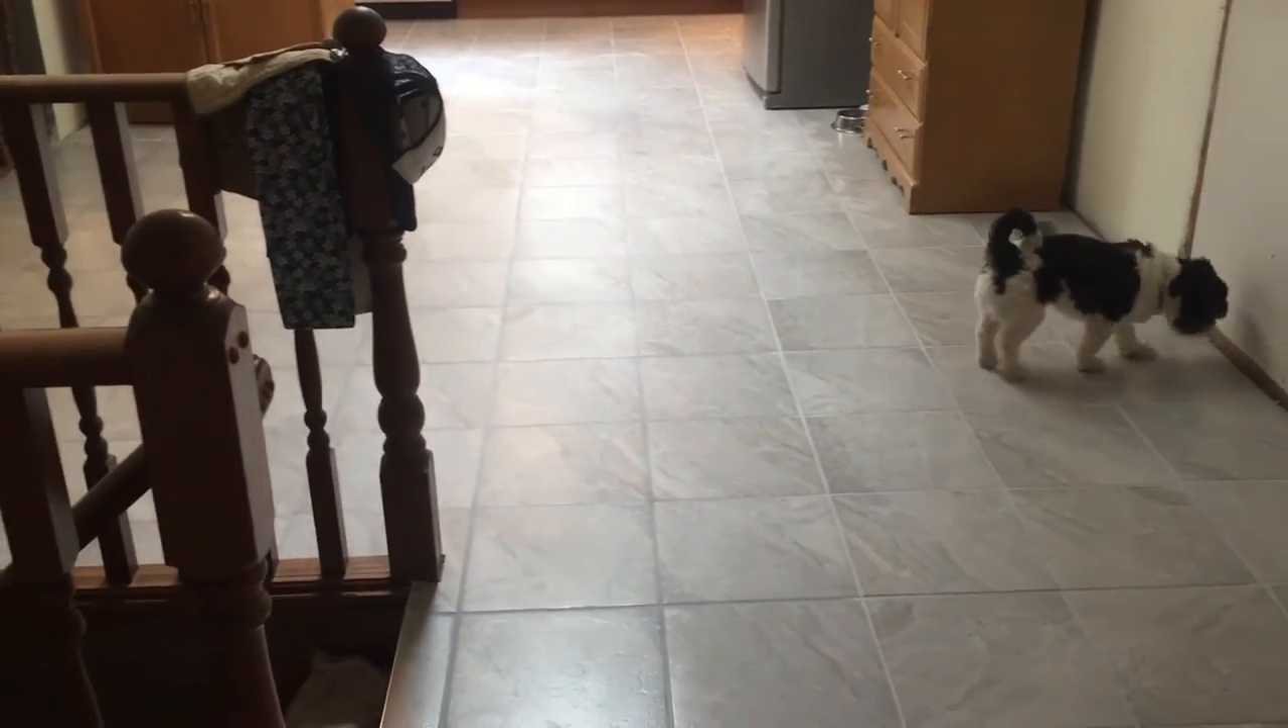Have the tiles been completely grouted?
Yes.